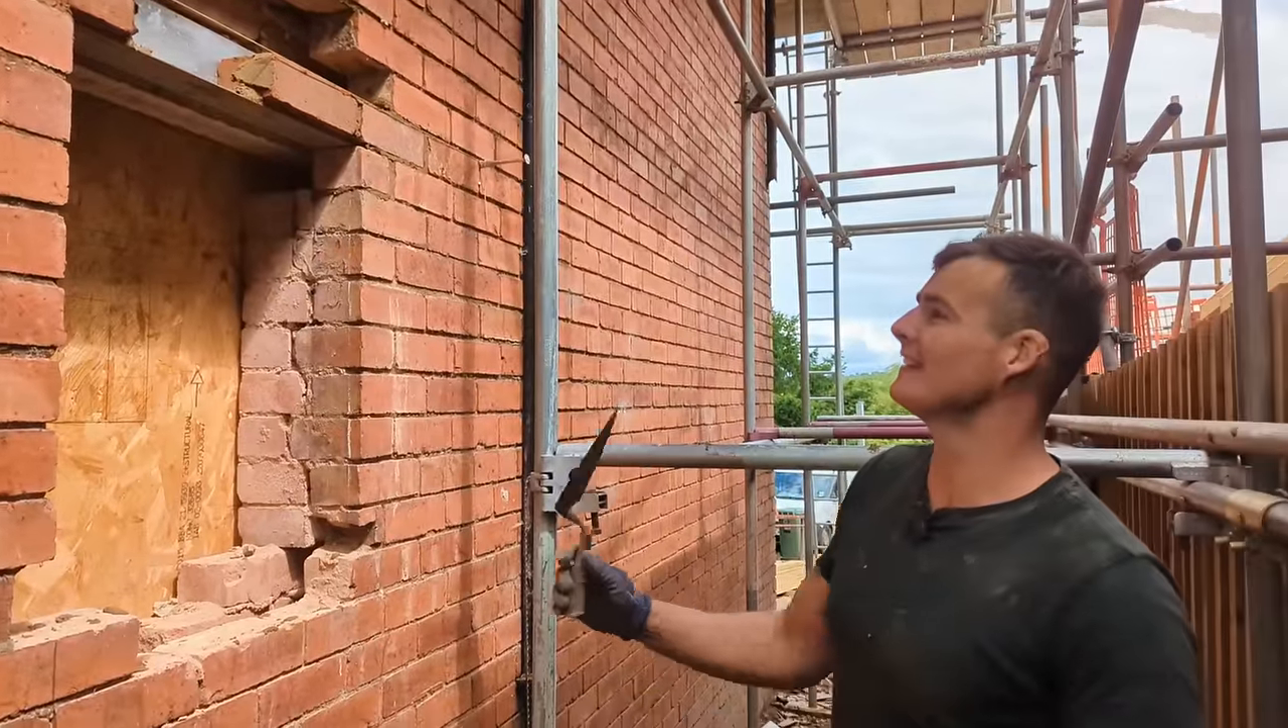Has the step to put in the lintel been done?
Yes.